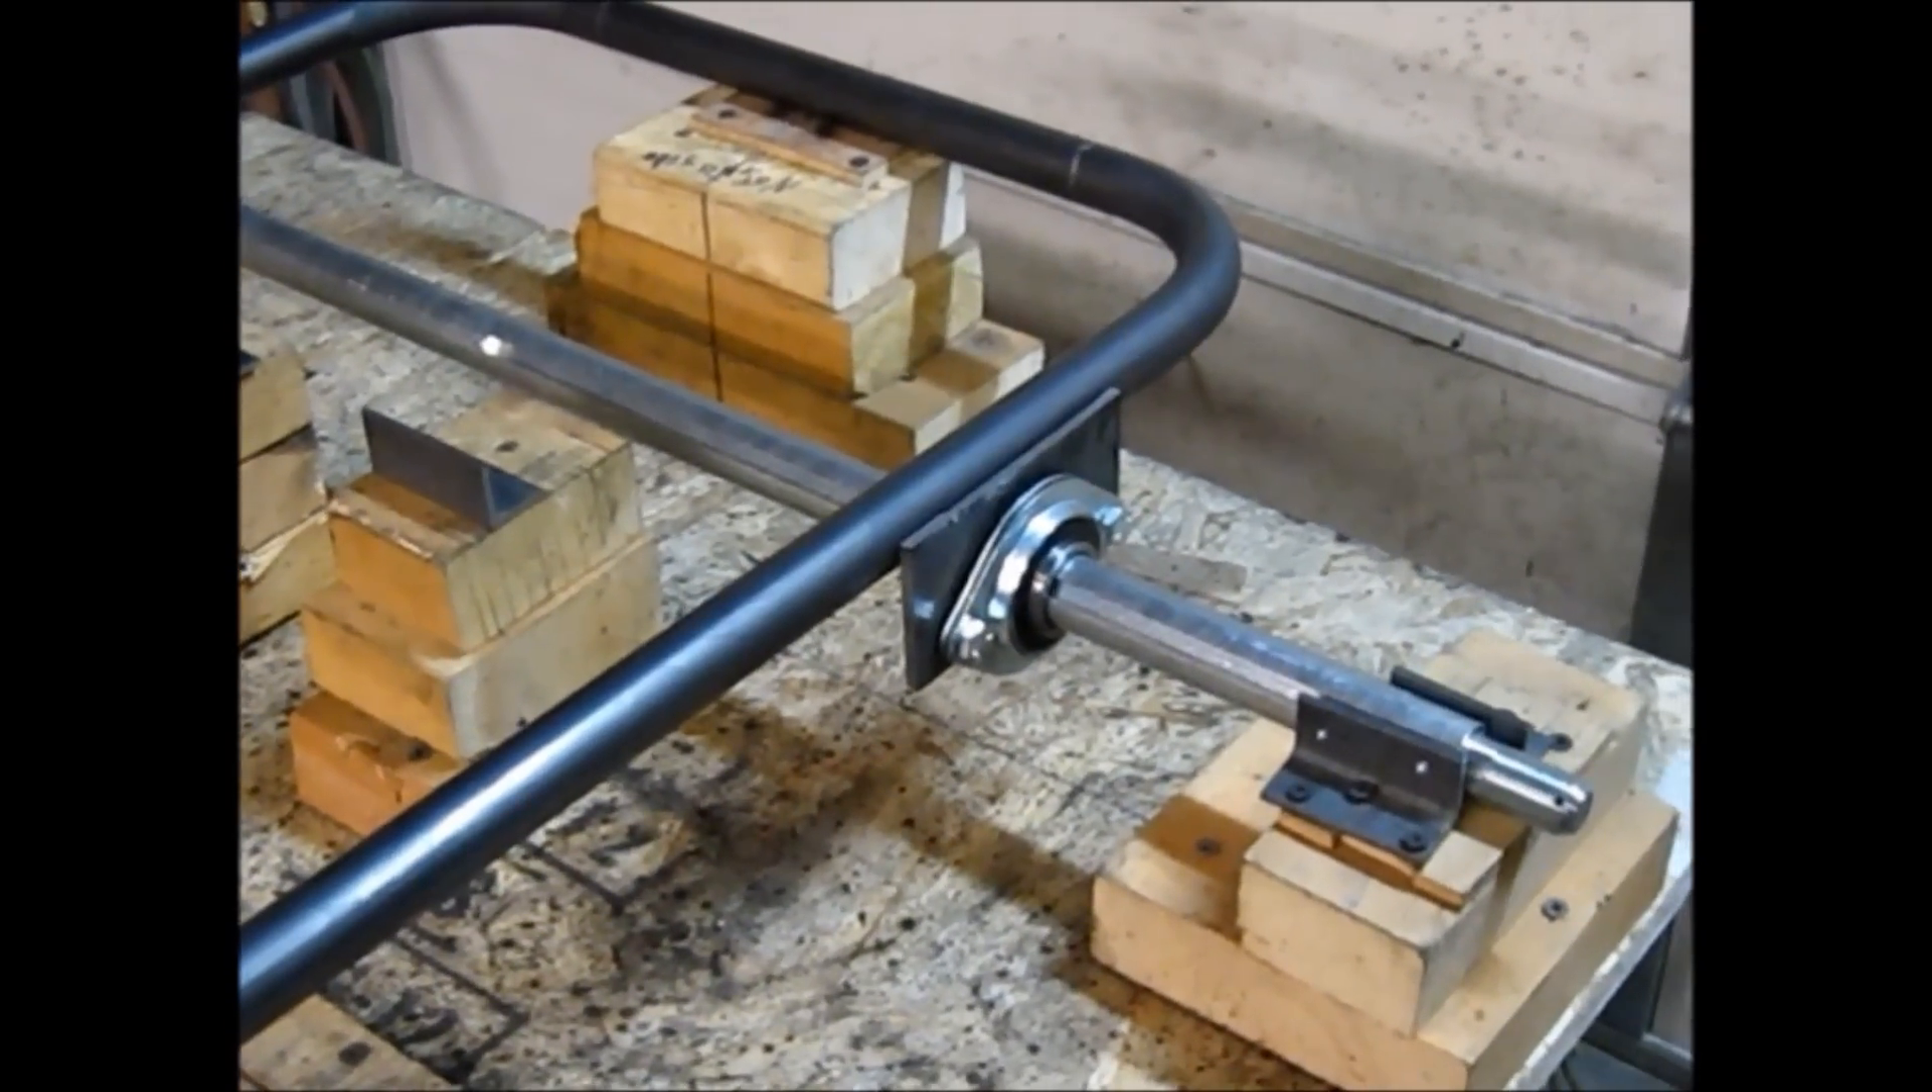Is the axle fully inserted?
Yes.